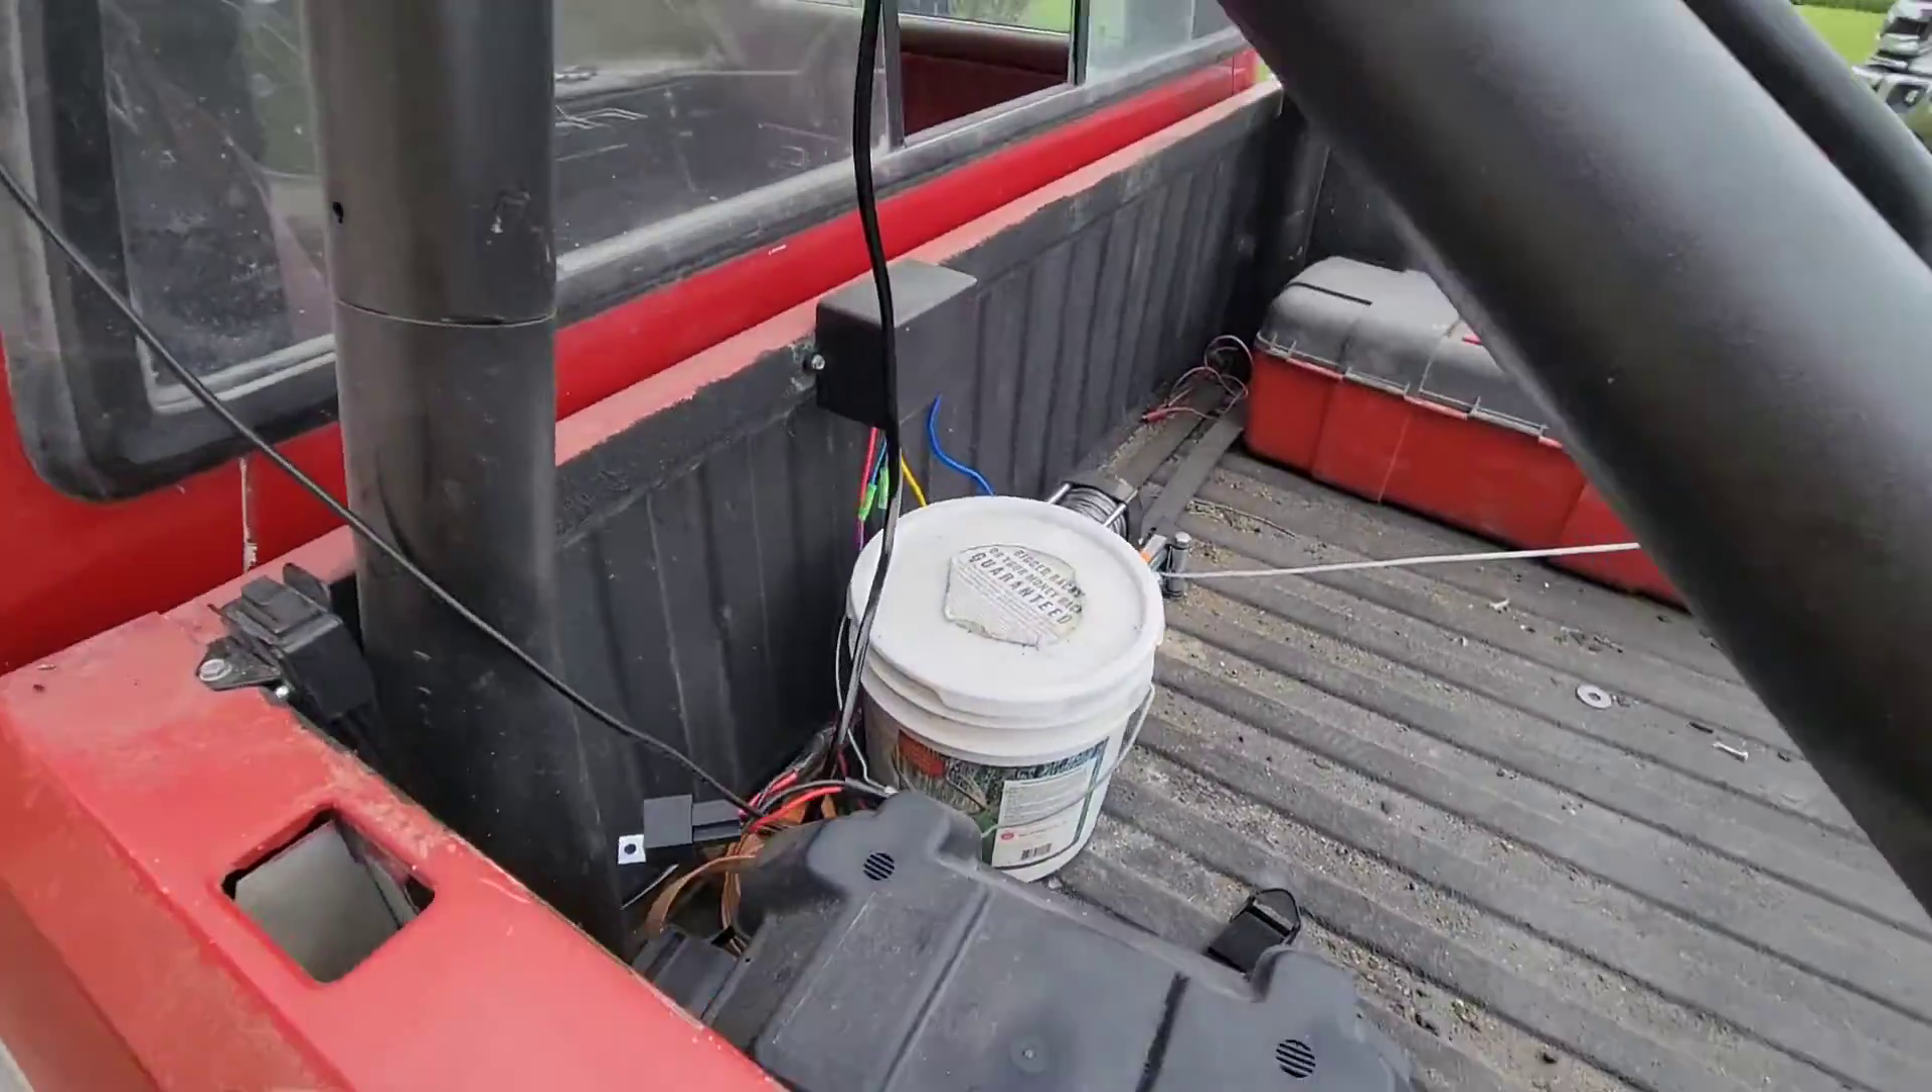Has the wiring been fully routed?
No.